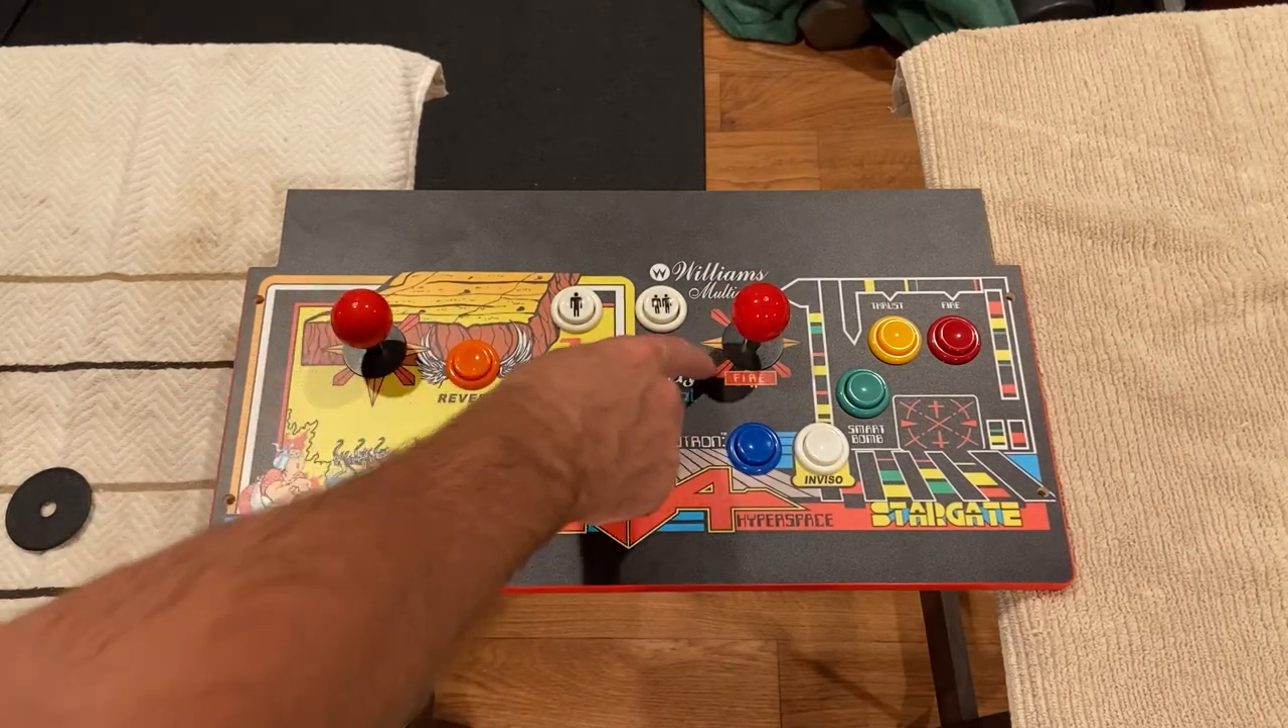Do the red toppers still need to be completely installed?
No.